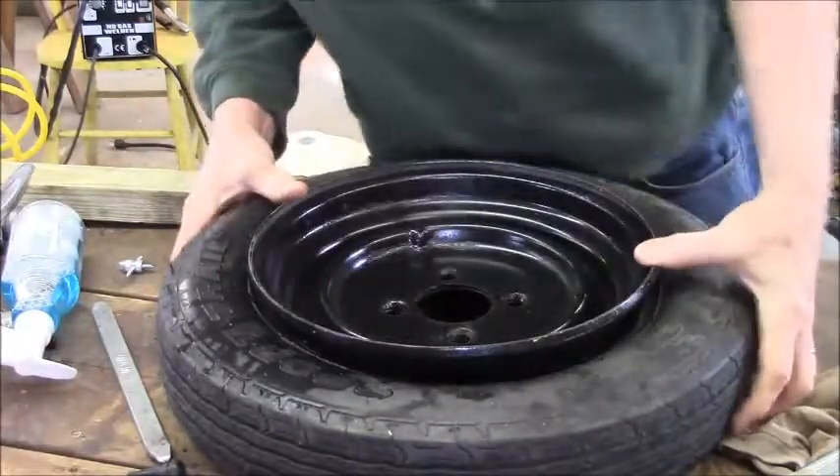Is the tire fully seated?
No.